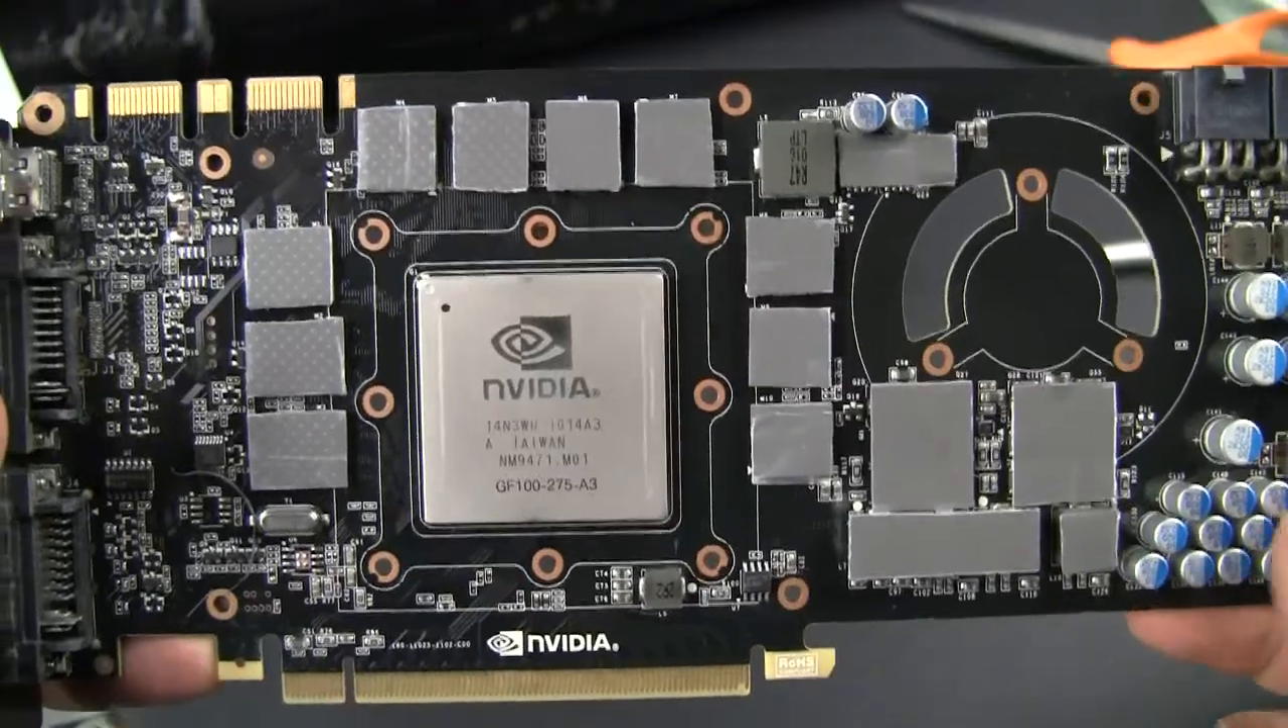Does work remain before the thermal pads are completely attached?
No.